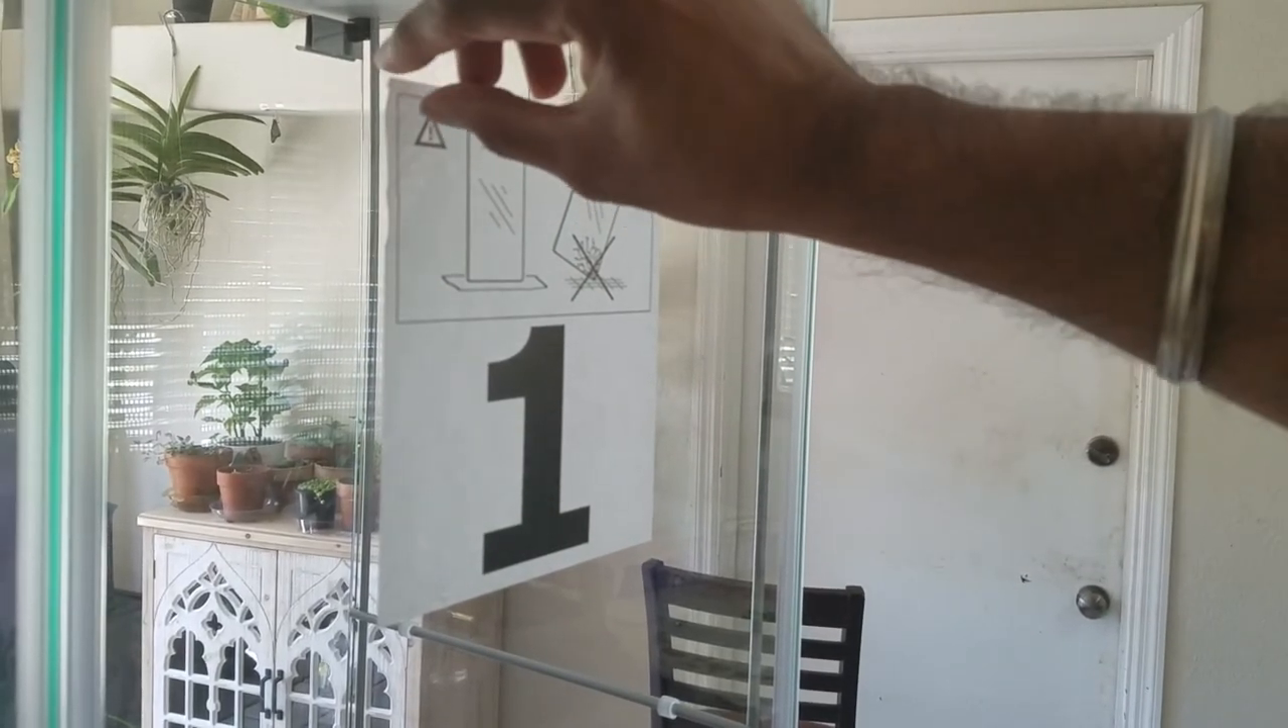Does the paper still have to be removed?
Yes.